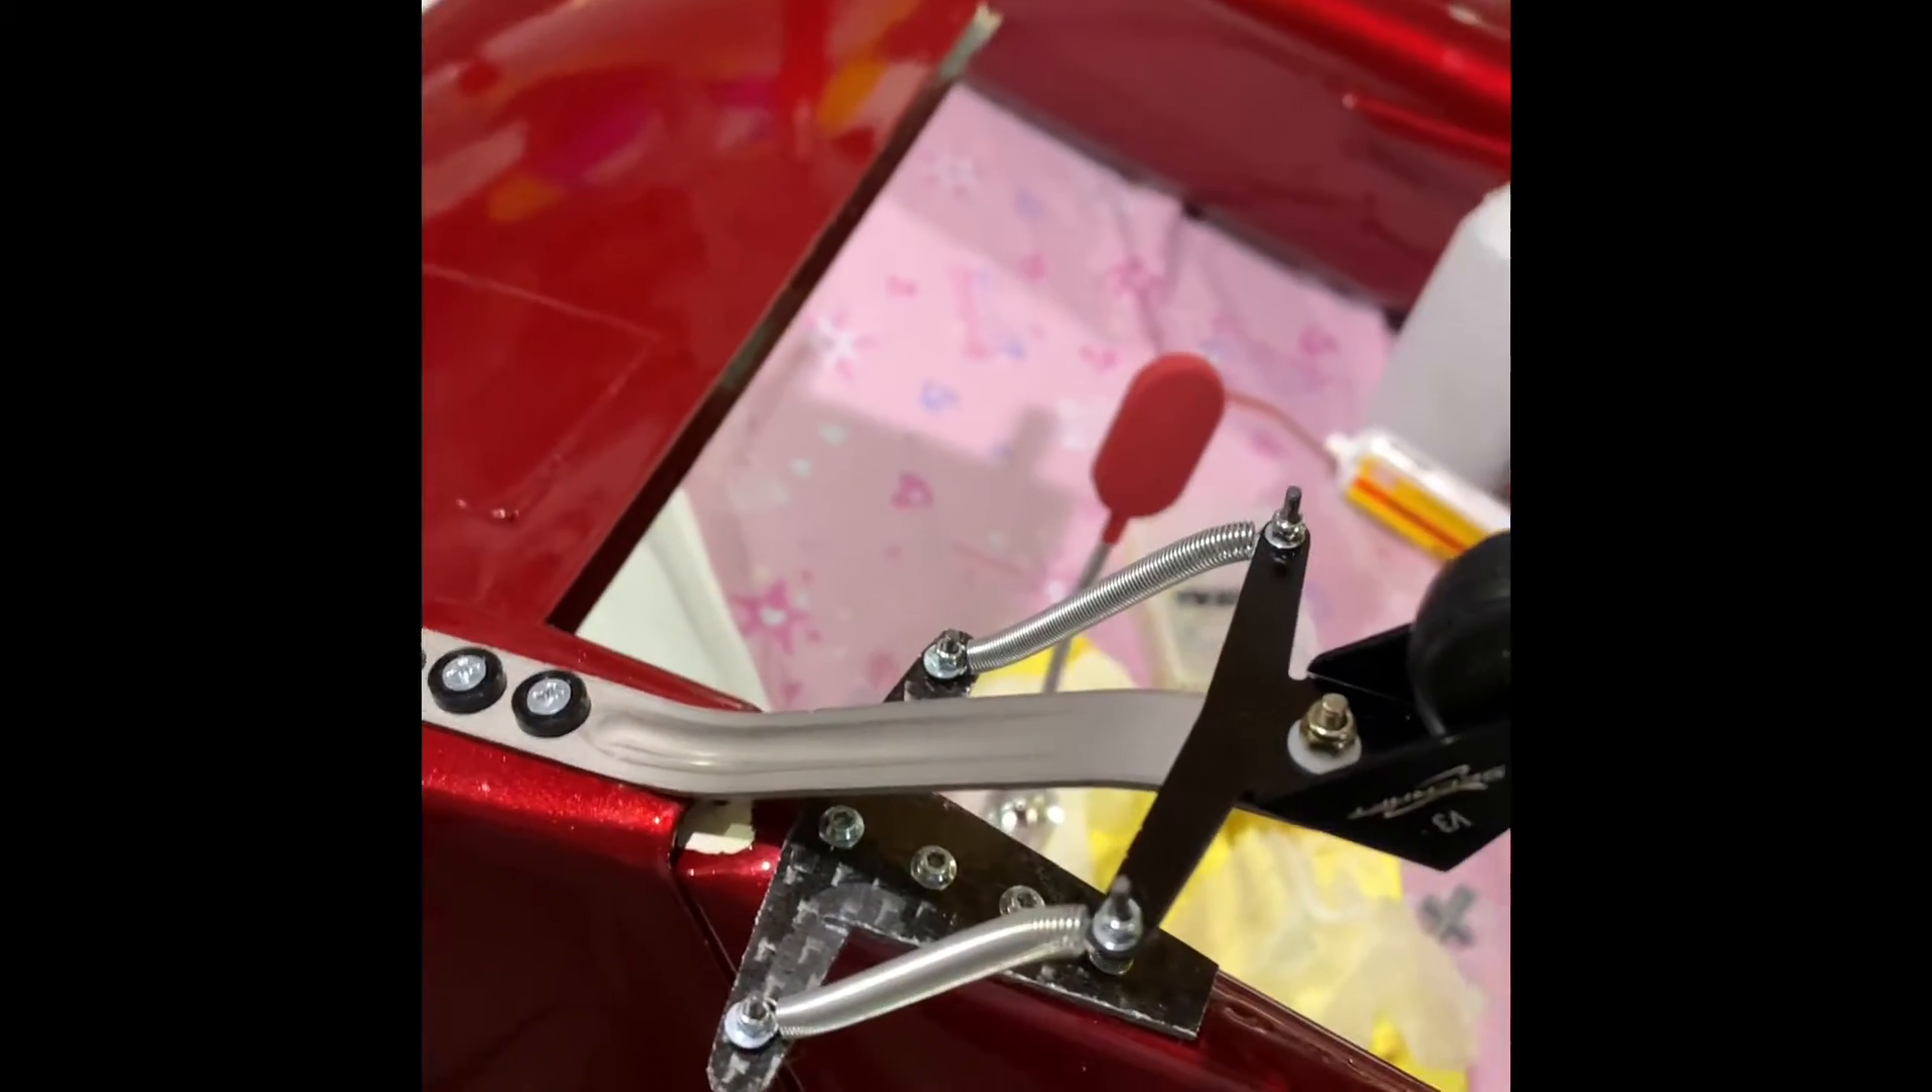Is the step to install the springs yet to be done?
No.